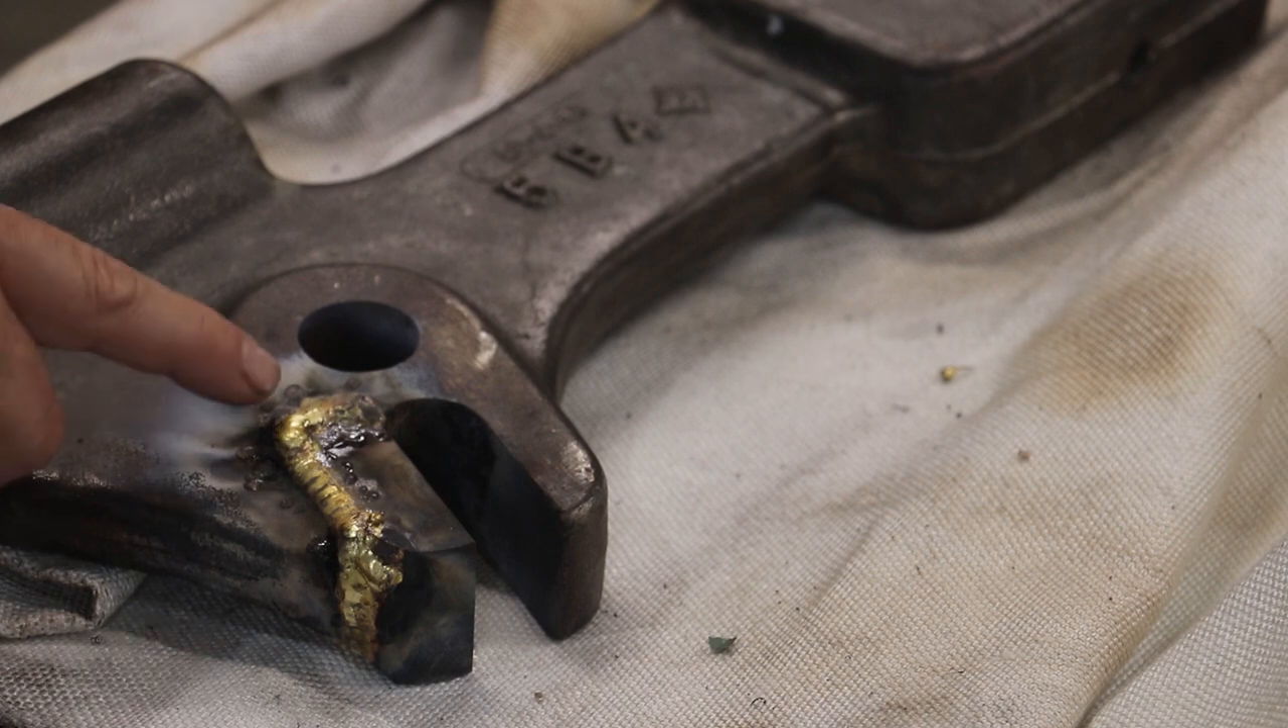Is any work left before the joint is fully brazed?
No.